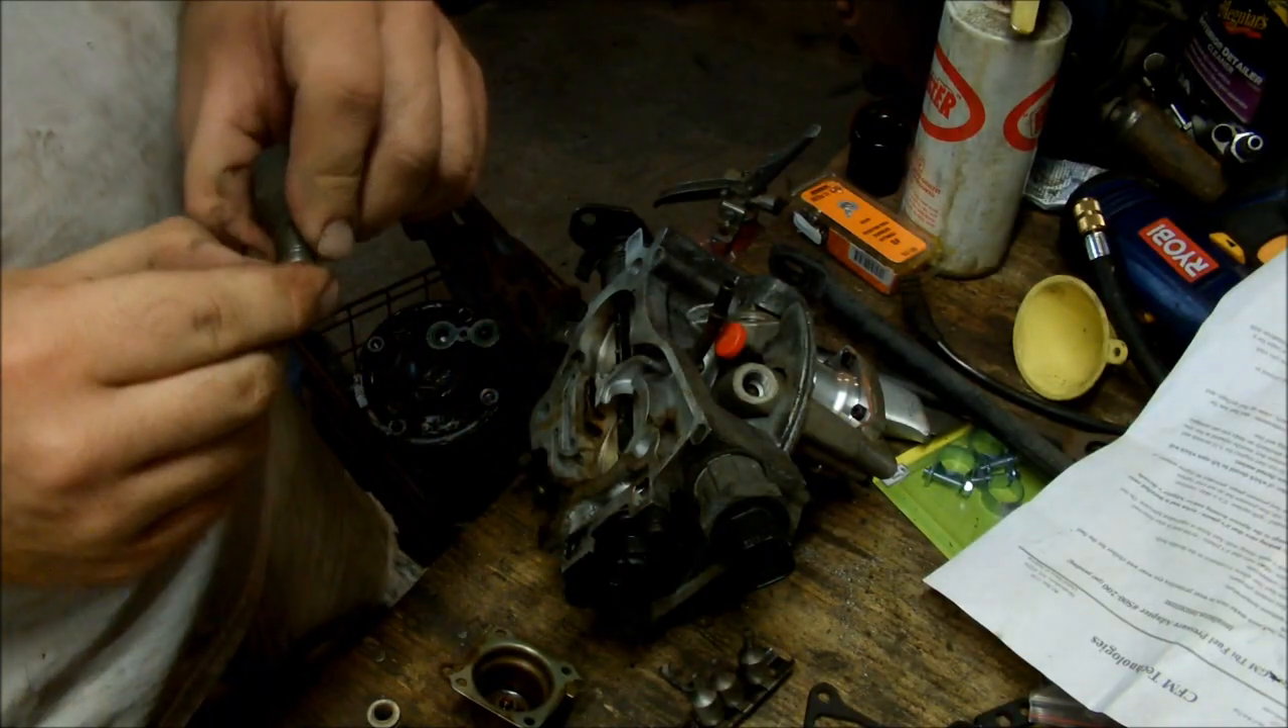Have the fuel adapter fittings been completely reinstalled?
No.